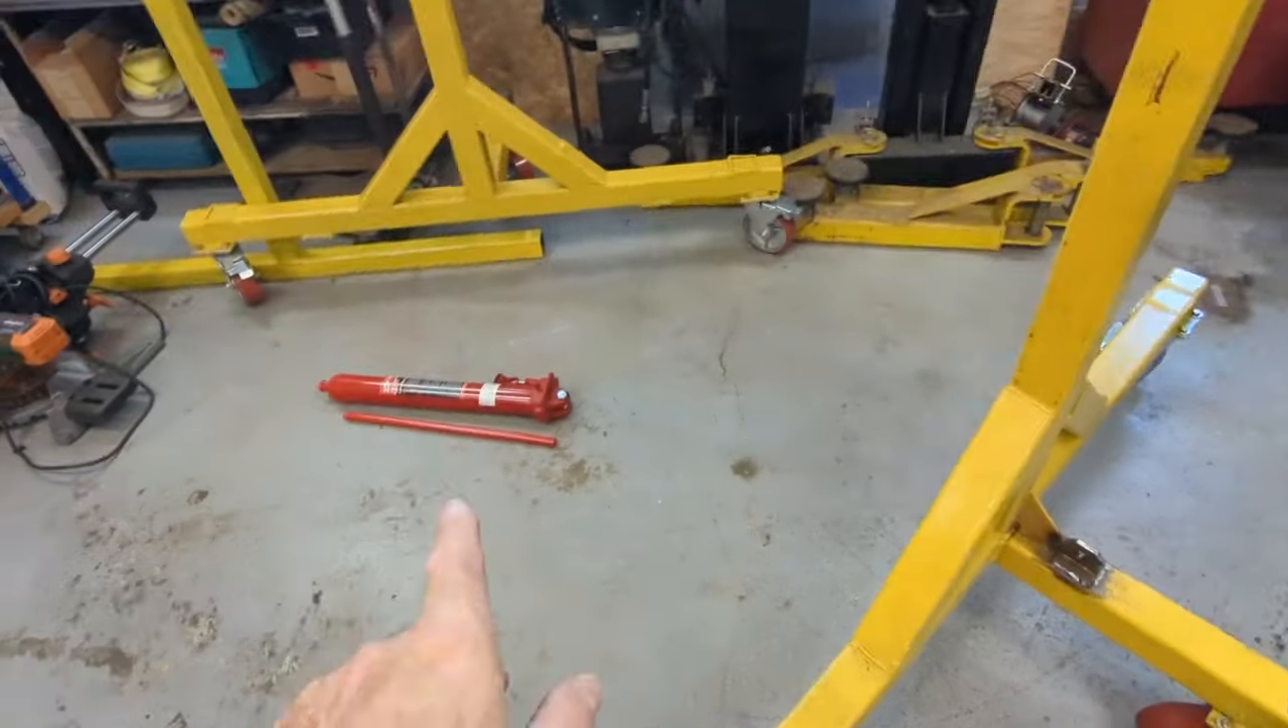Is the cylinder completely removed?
Yes.